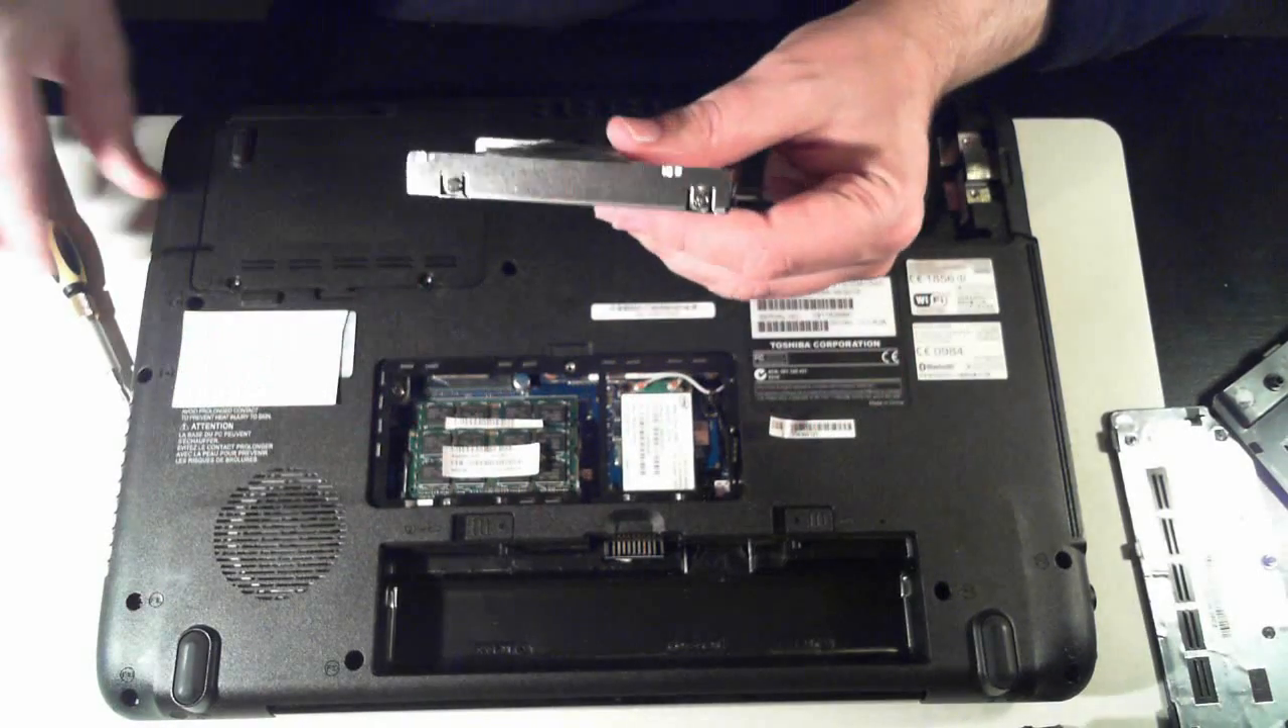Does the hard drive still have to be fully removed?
No.